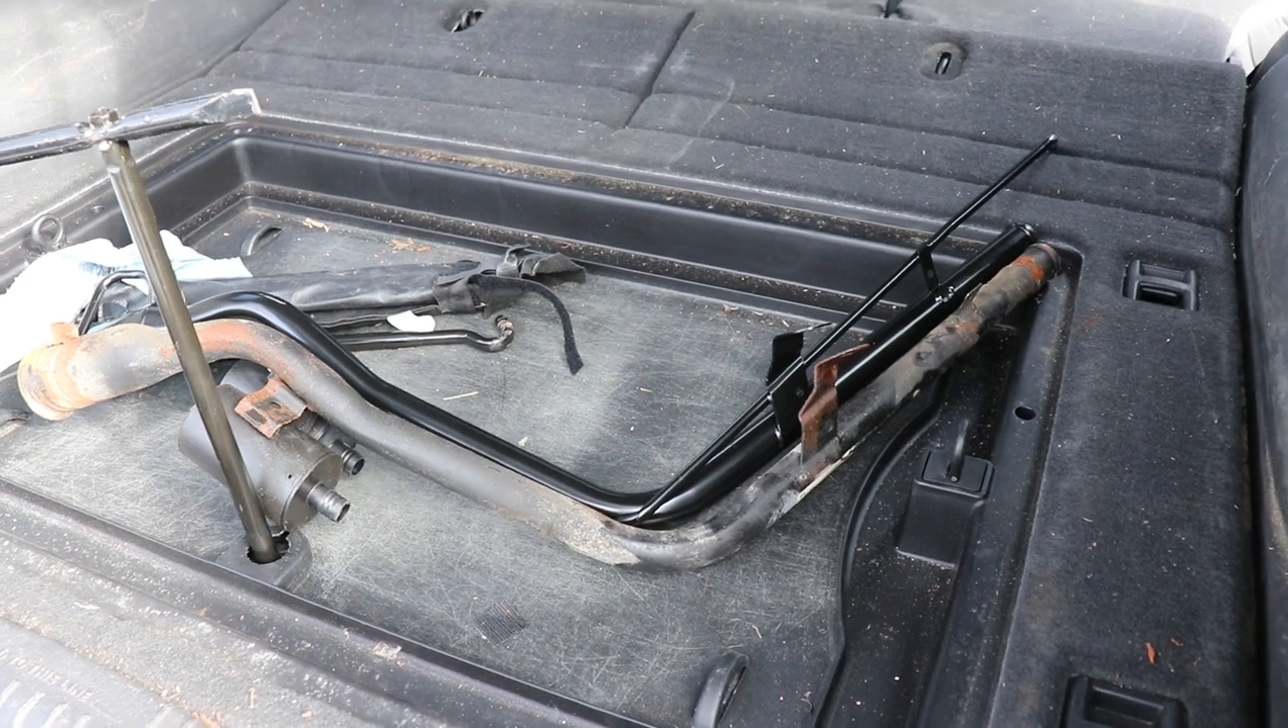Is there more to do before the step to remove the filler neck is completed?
No.